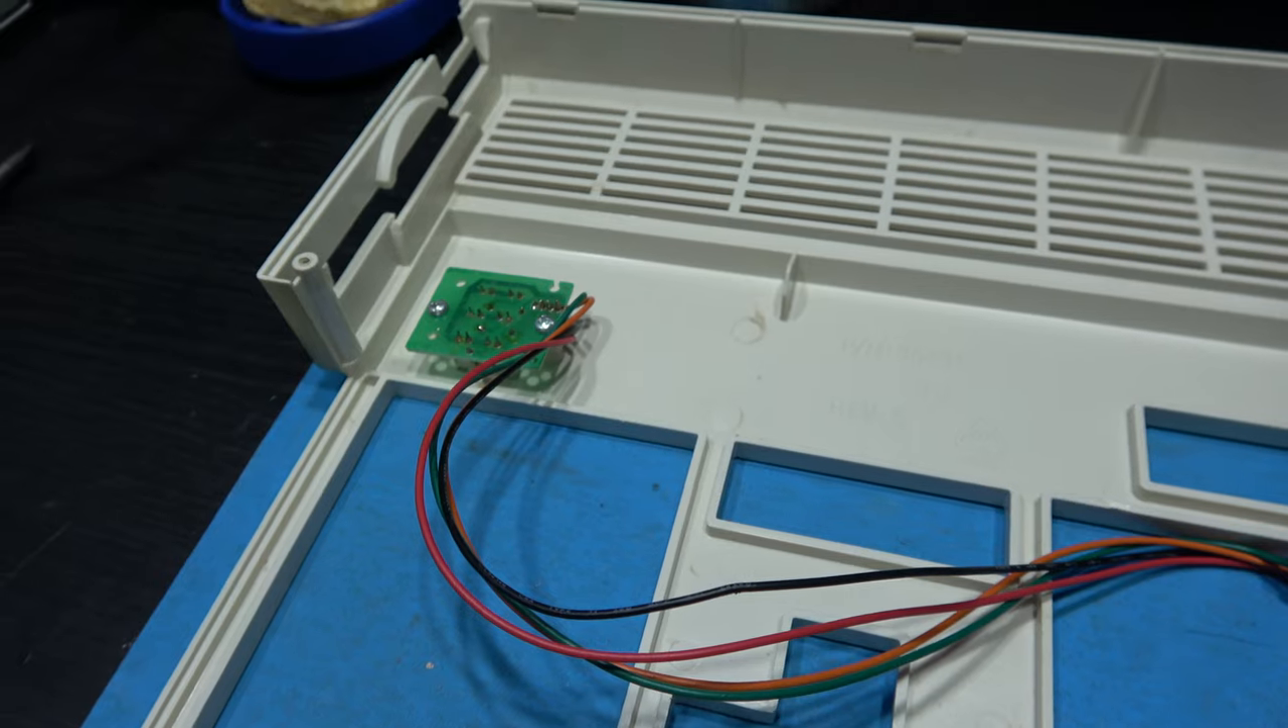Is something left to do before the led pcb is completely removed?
Yes.